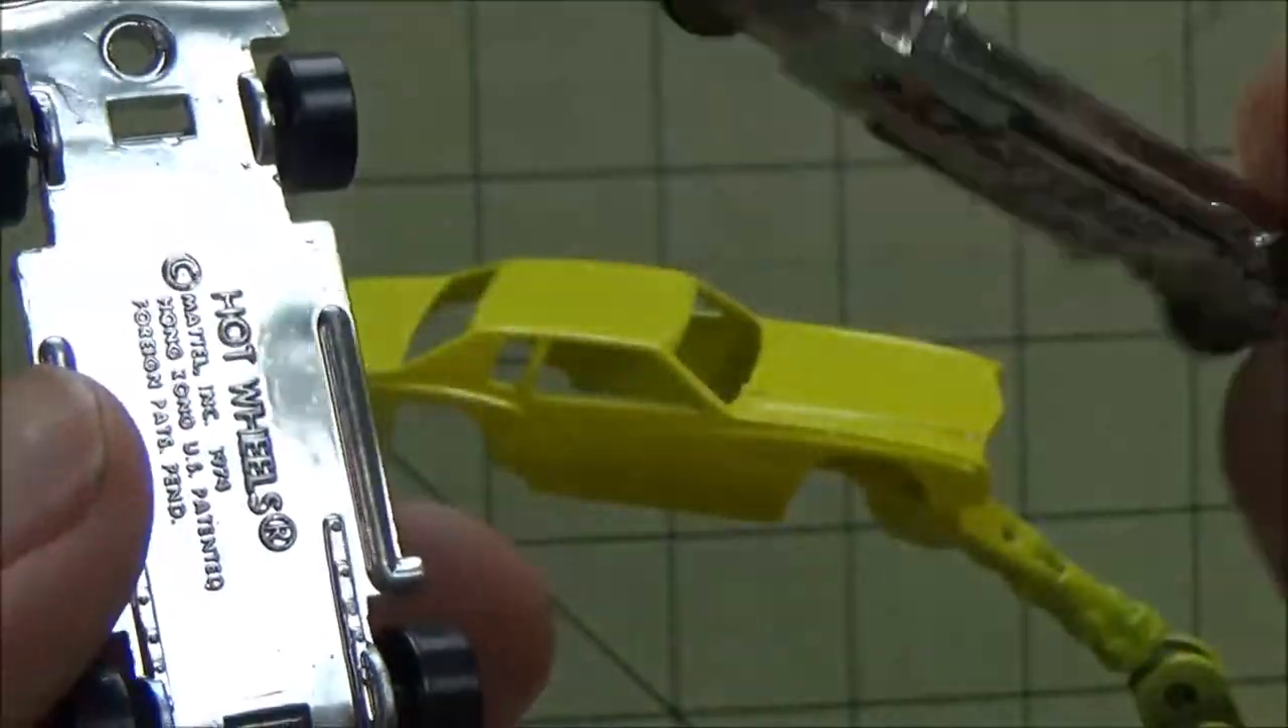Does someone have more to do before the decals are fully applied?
Yes.